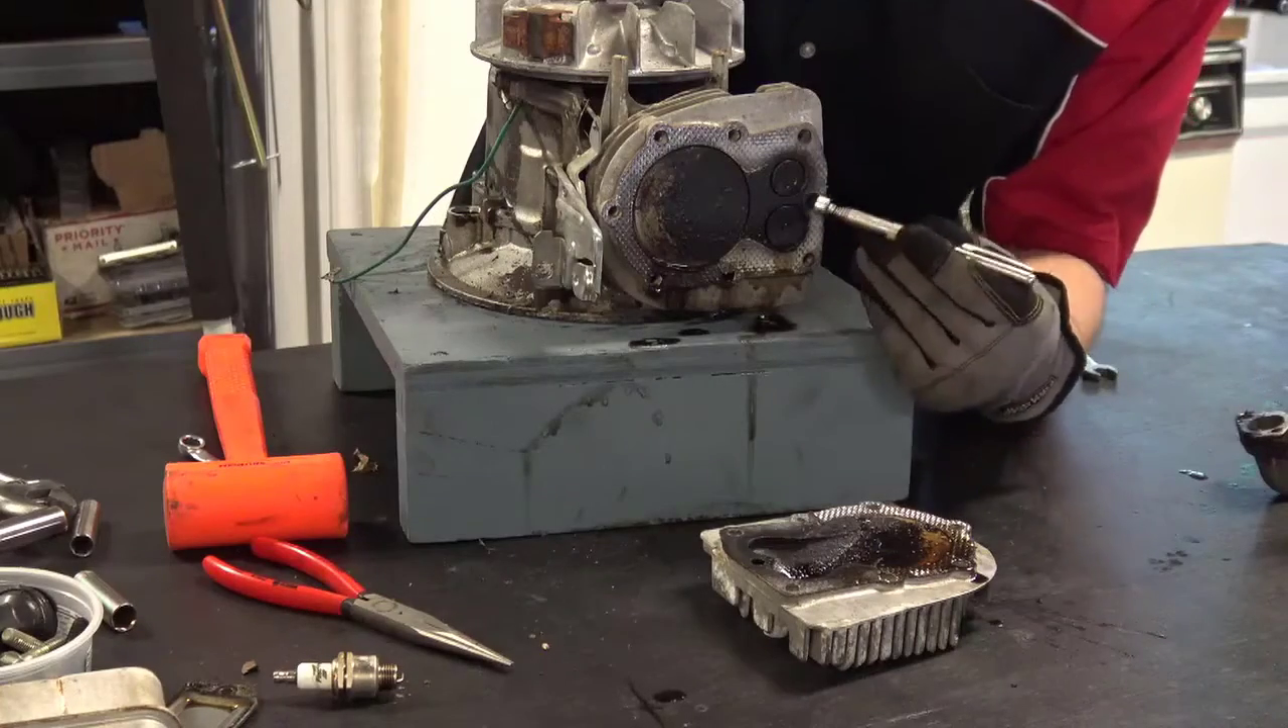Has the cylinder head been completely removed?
Yes.